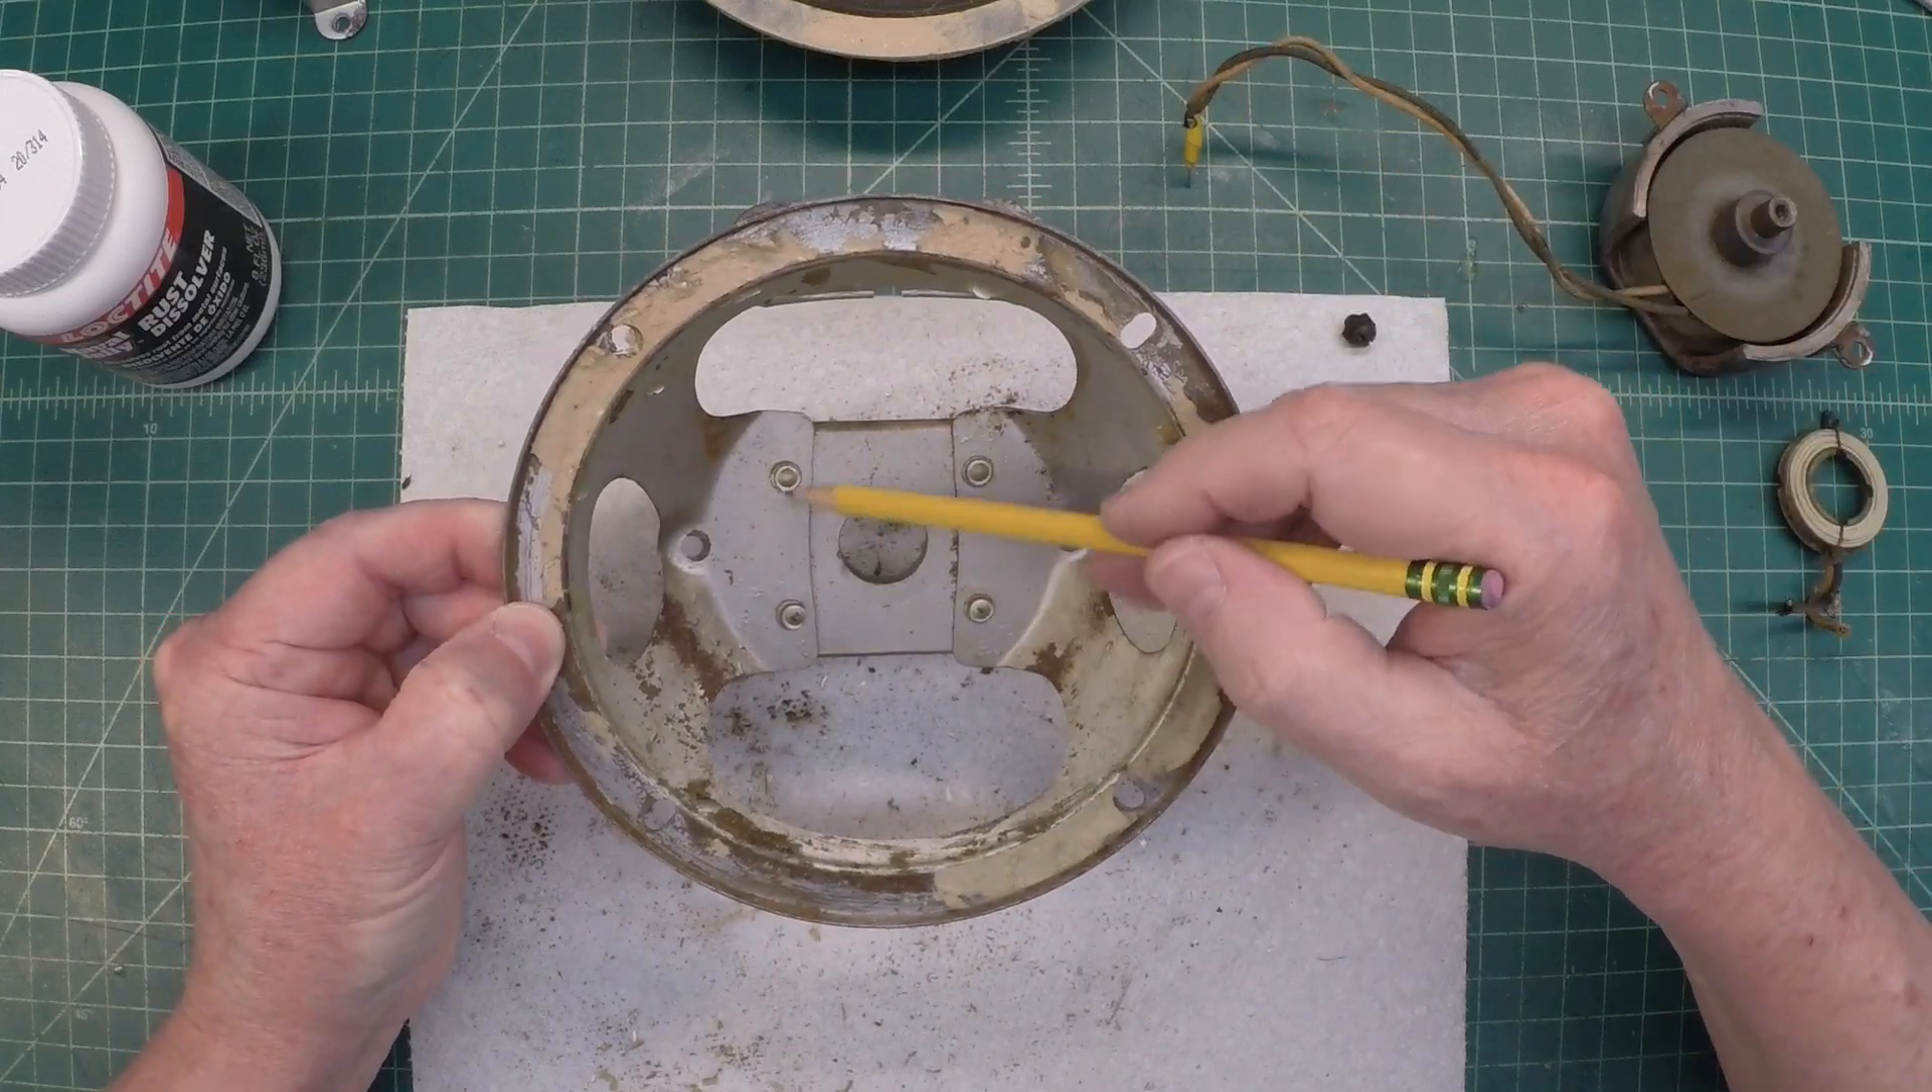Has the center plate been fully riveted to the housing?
Yes.